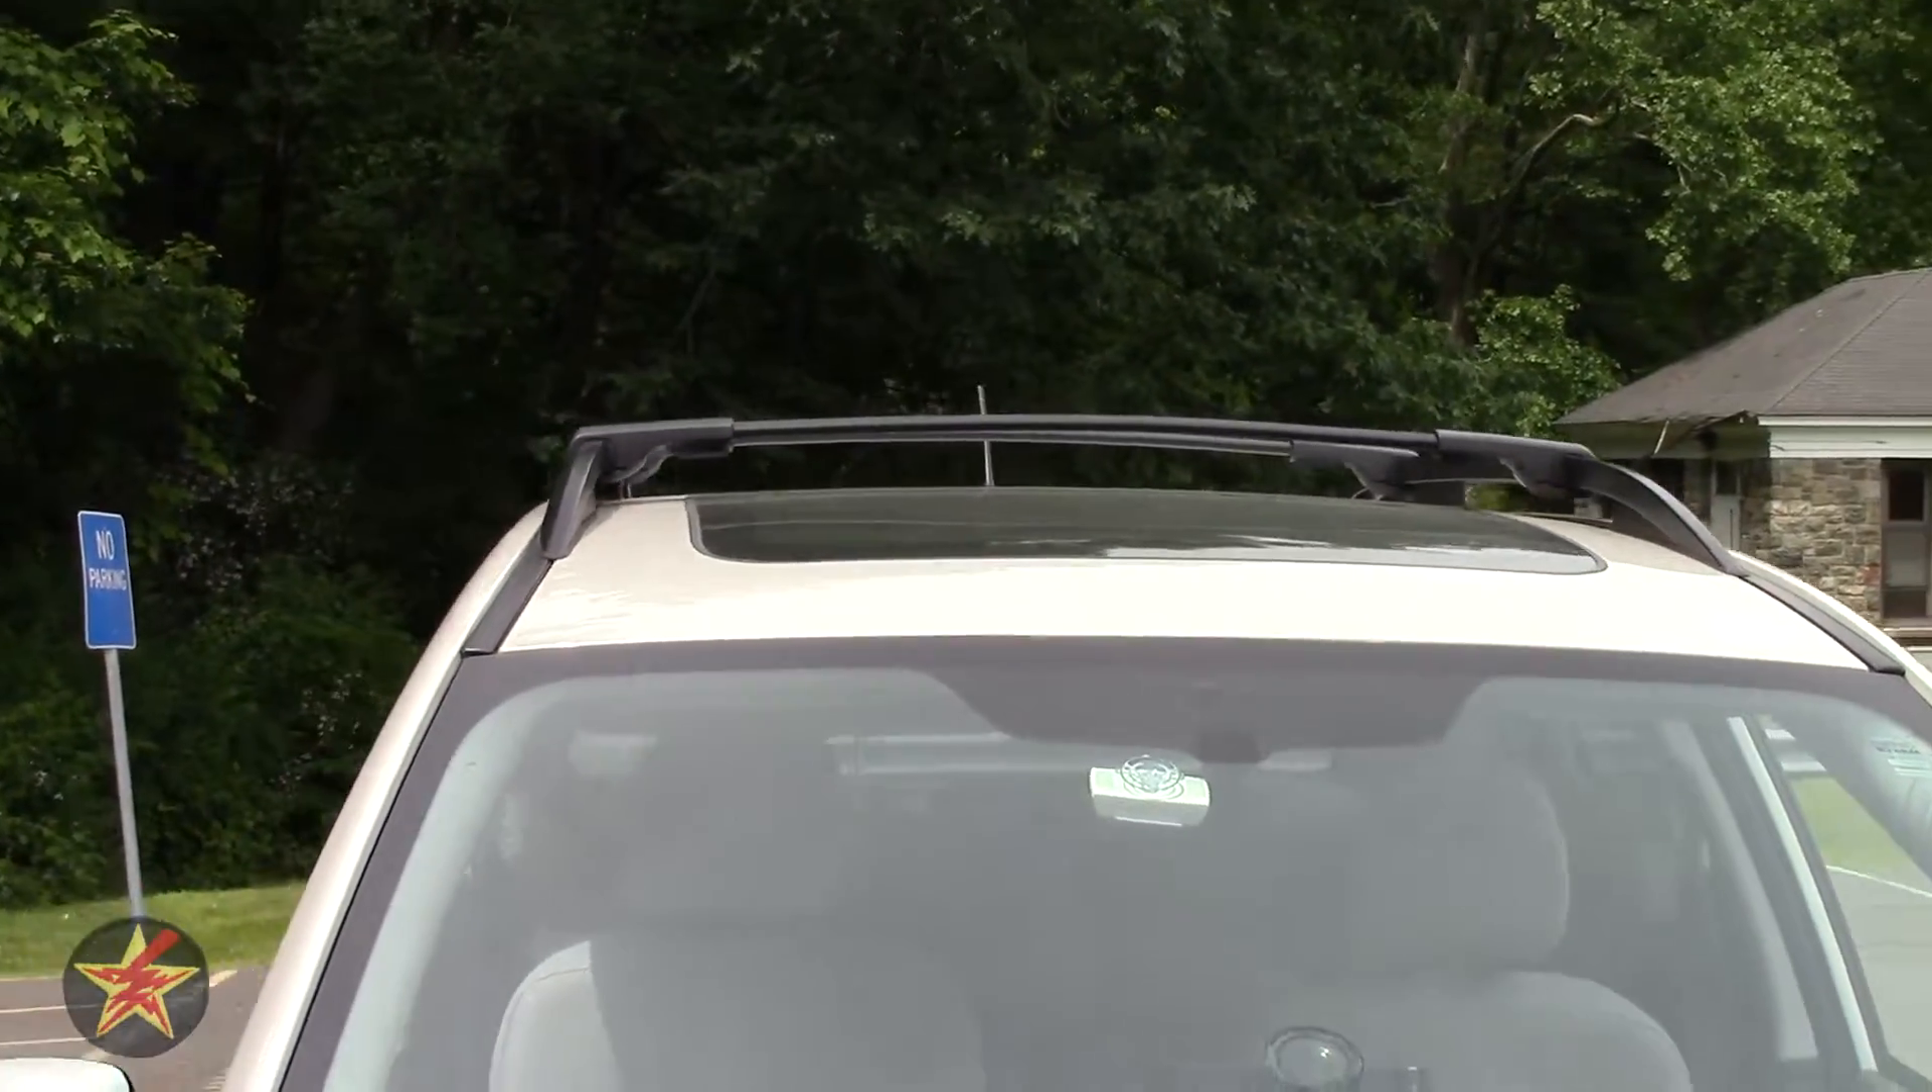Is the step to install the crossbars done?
Yes.